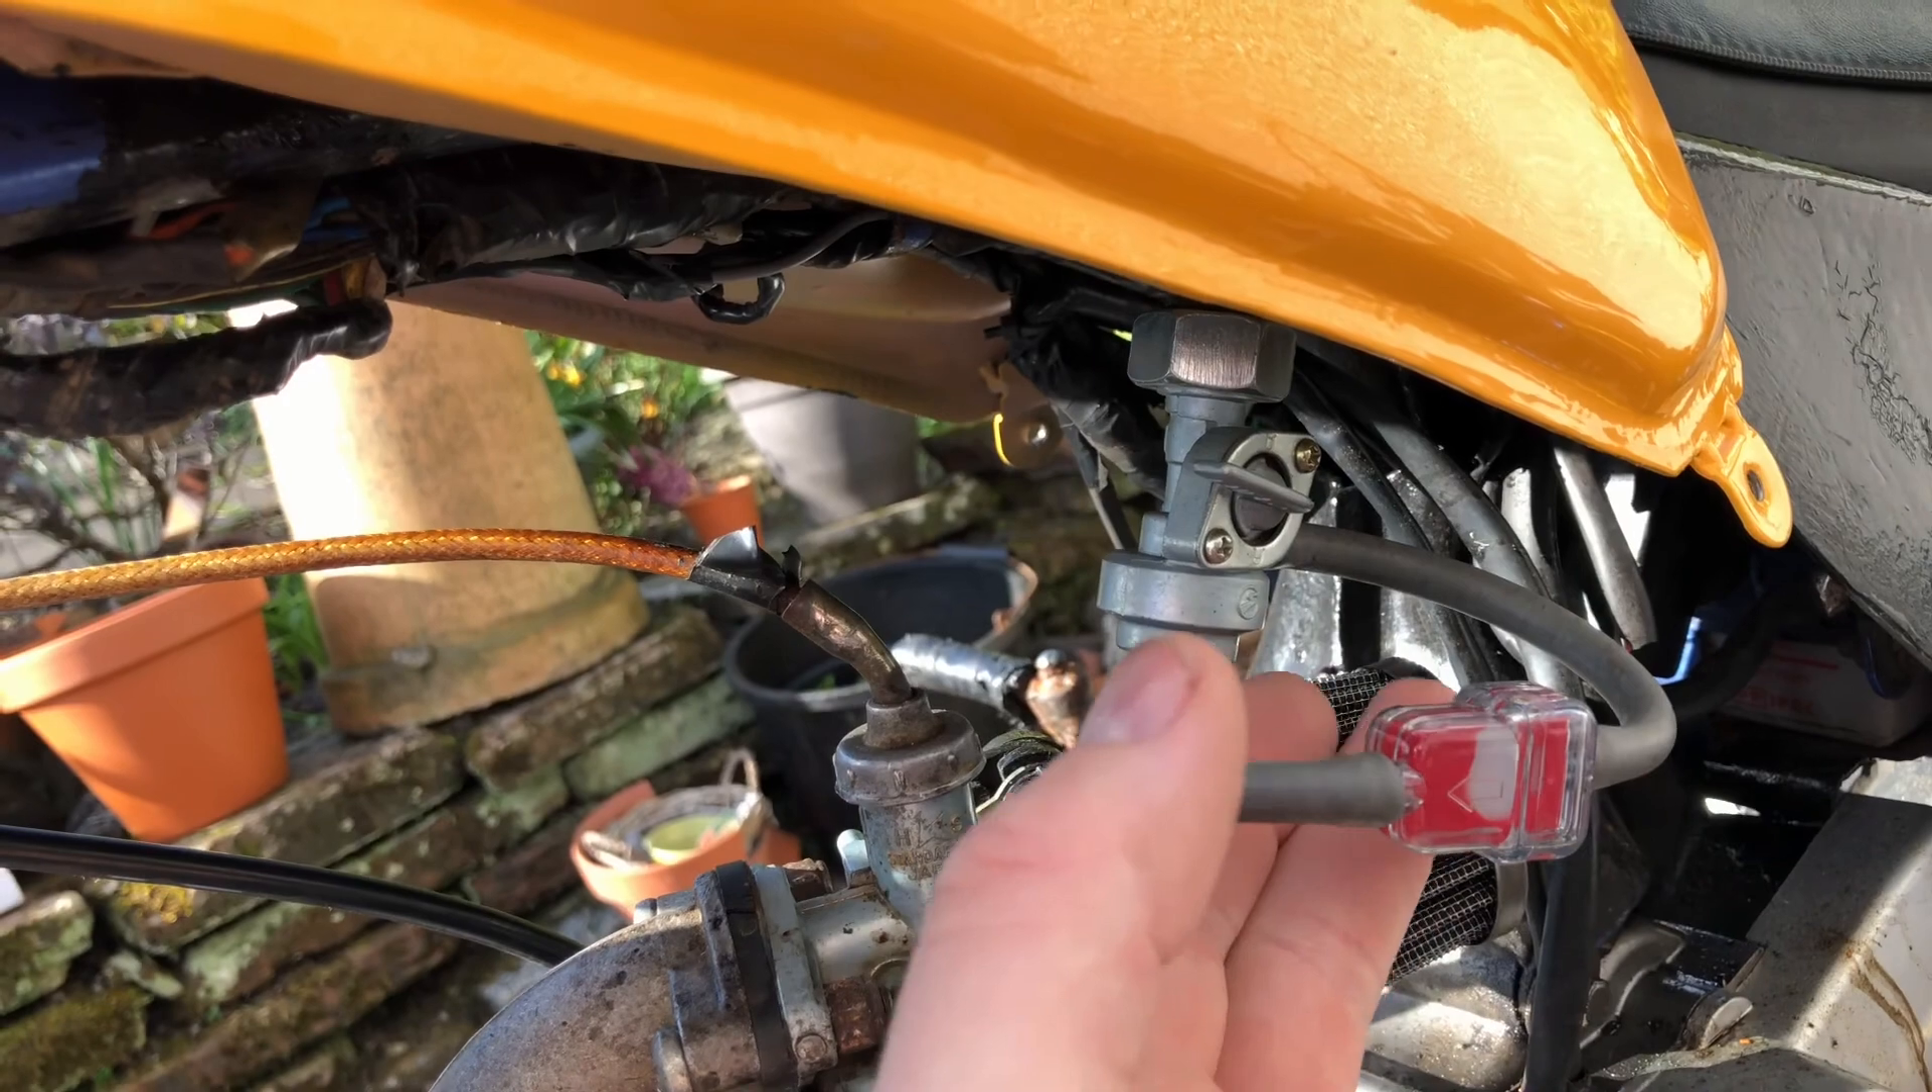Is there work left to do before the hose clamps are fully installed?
Yes.